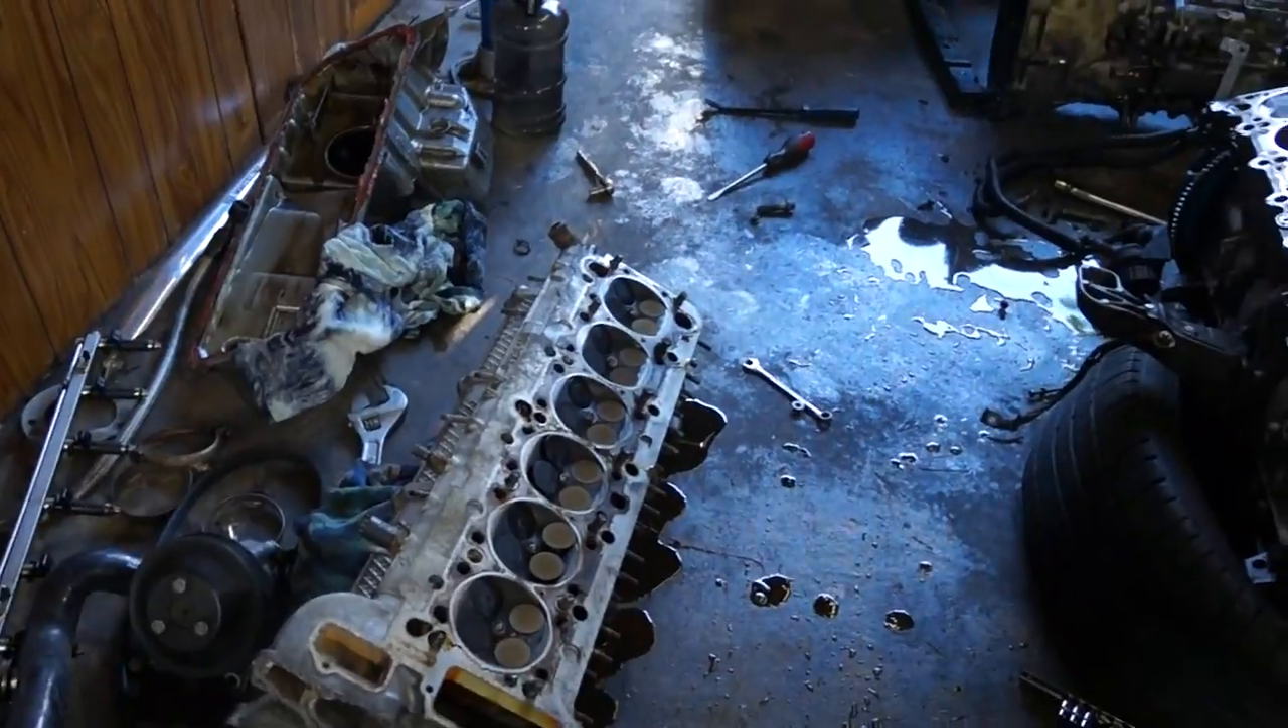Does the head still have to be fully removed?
No.